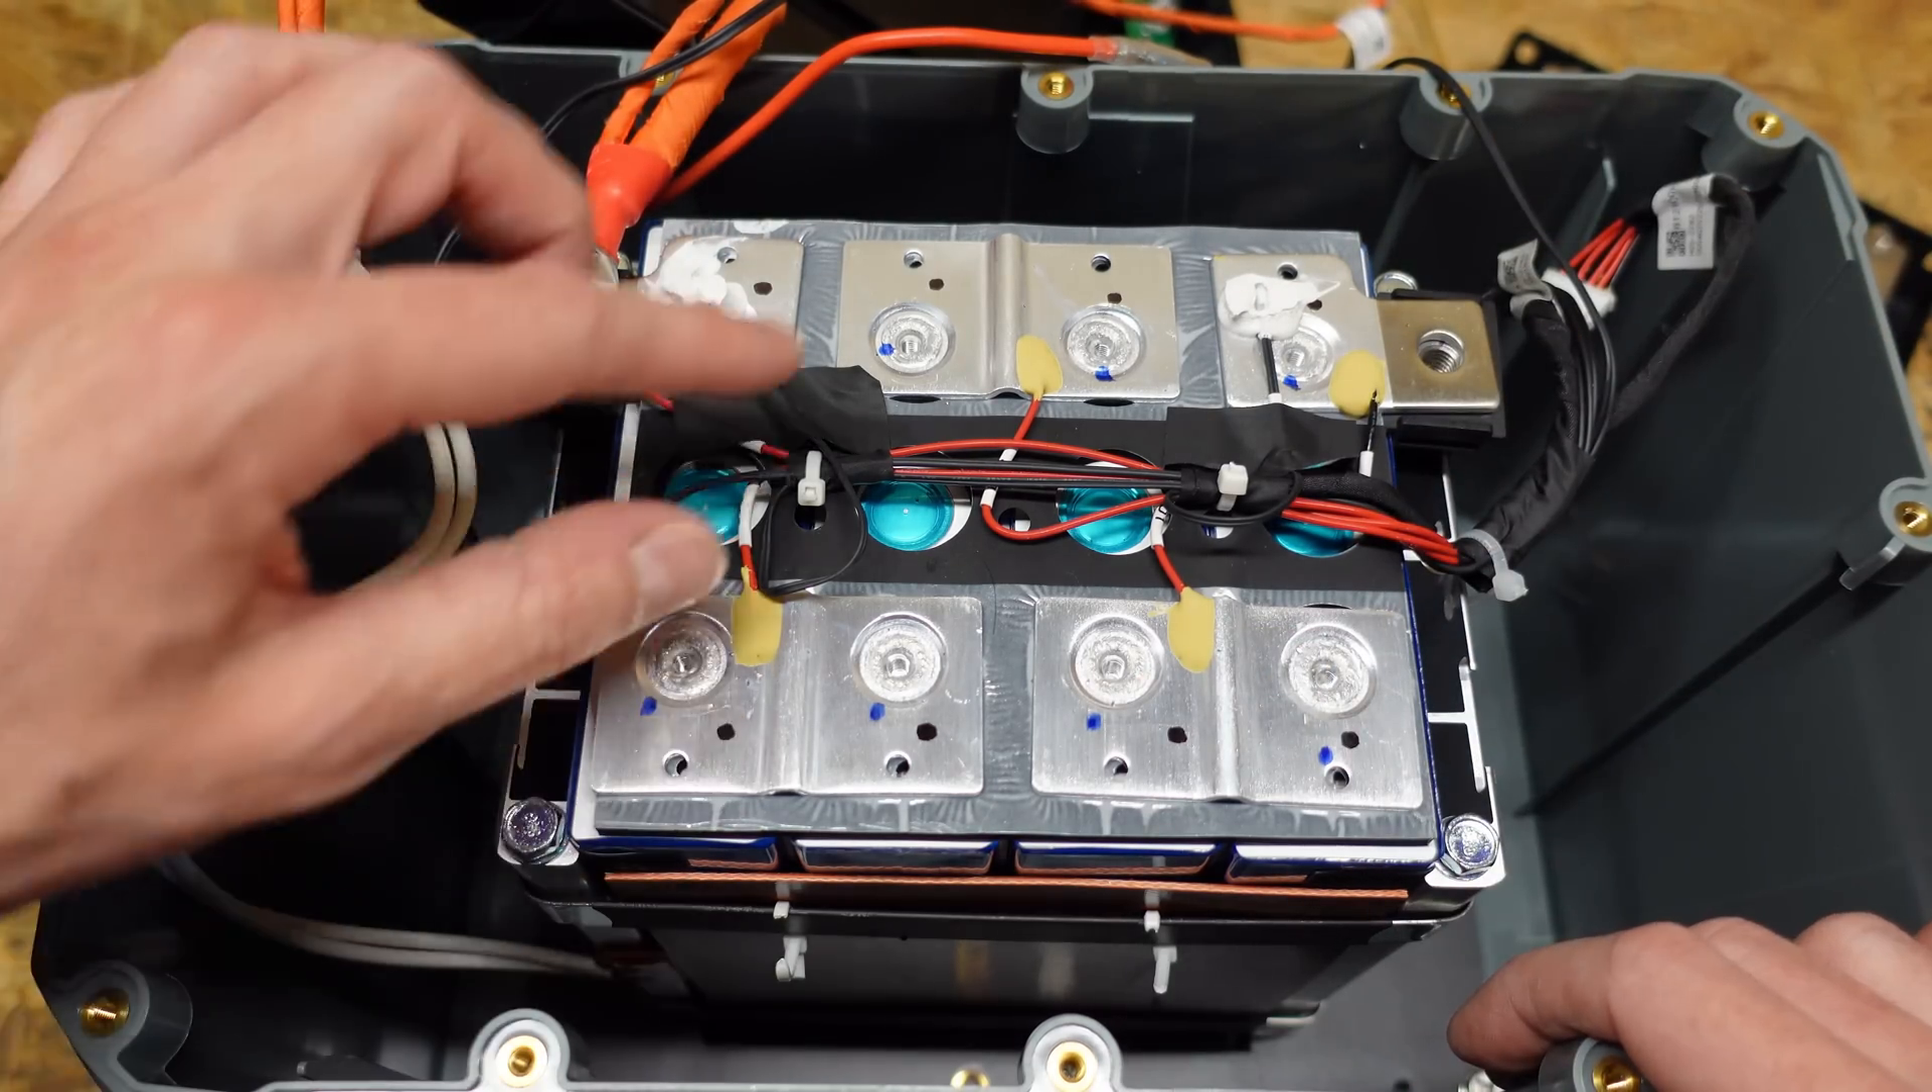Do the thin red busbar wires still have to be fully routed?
No.